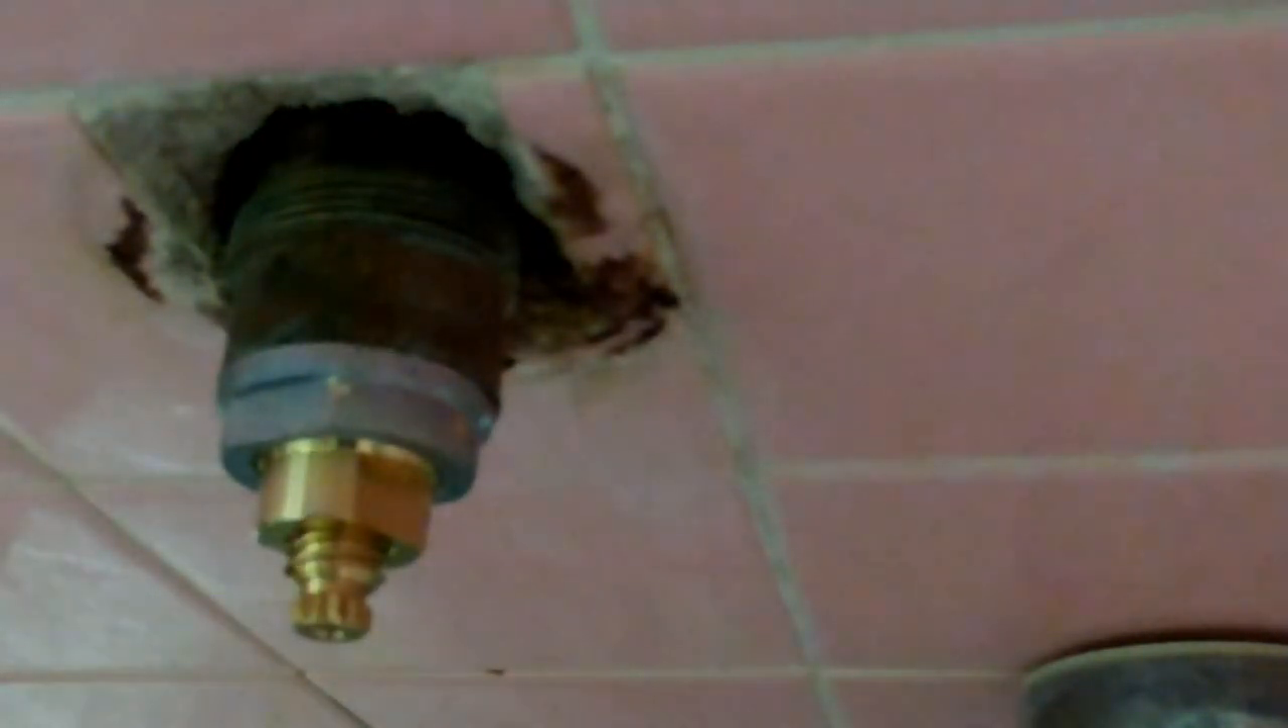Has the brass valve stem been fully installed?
Yes.